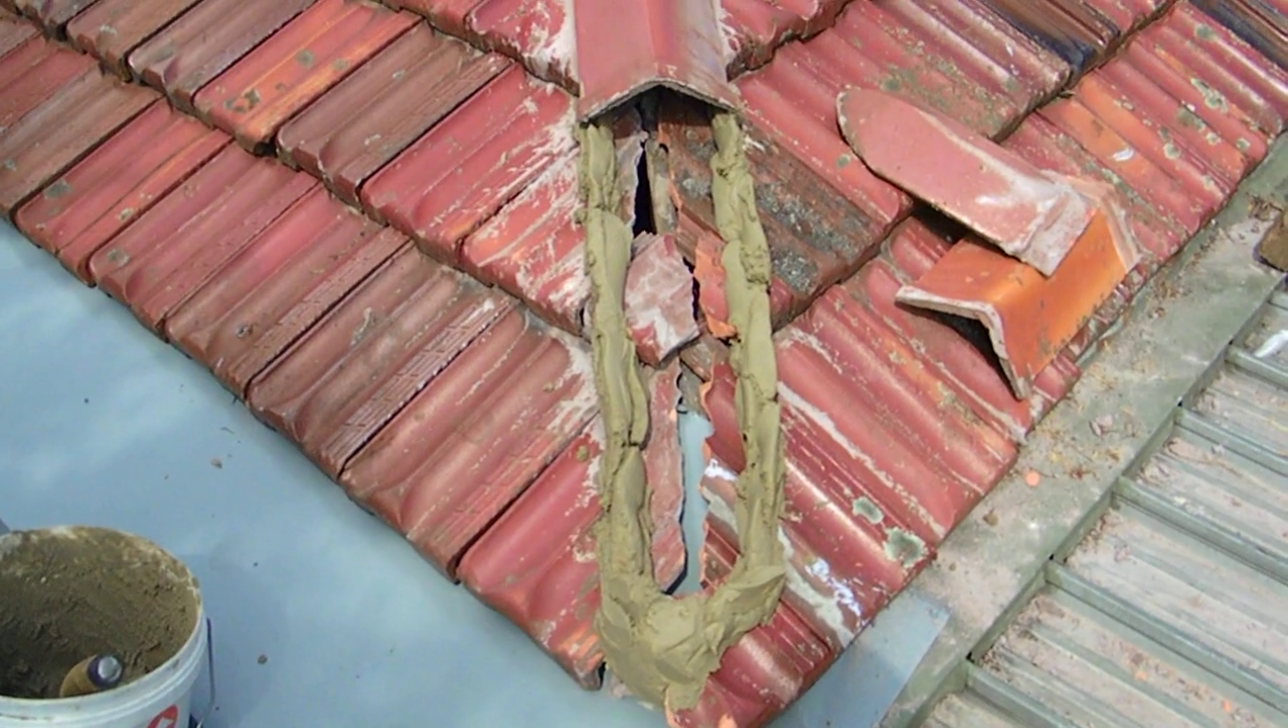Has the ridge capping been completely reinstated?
No.